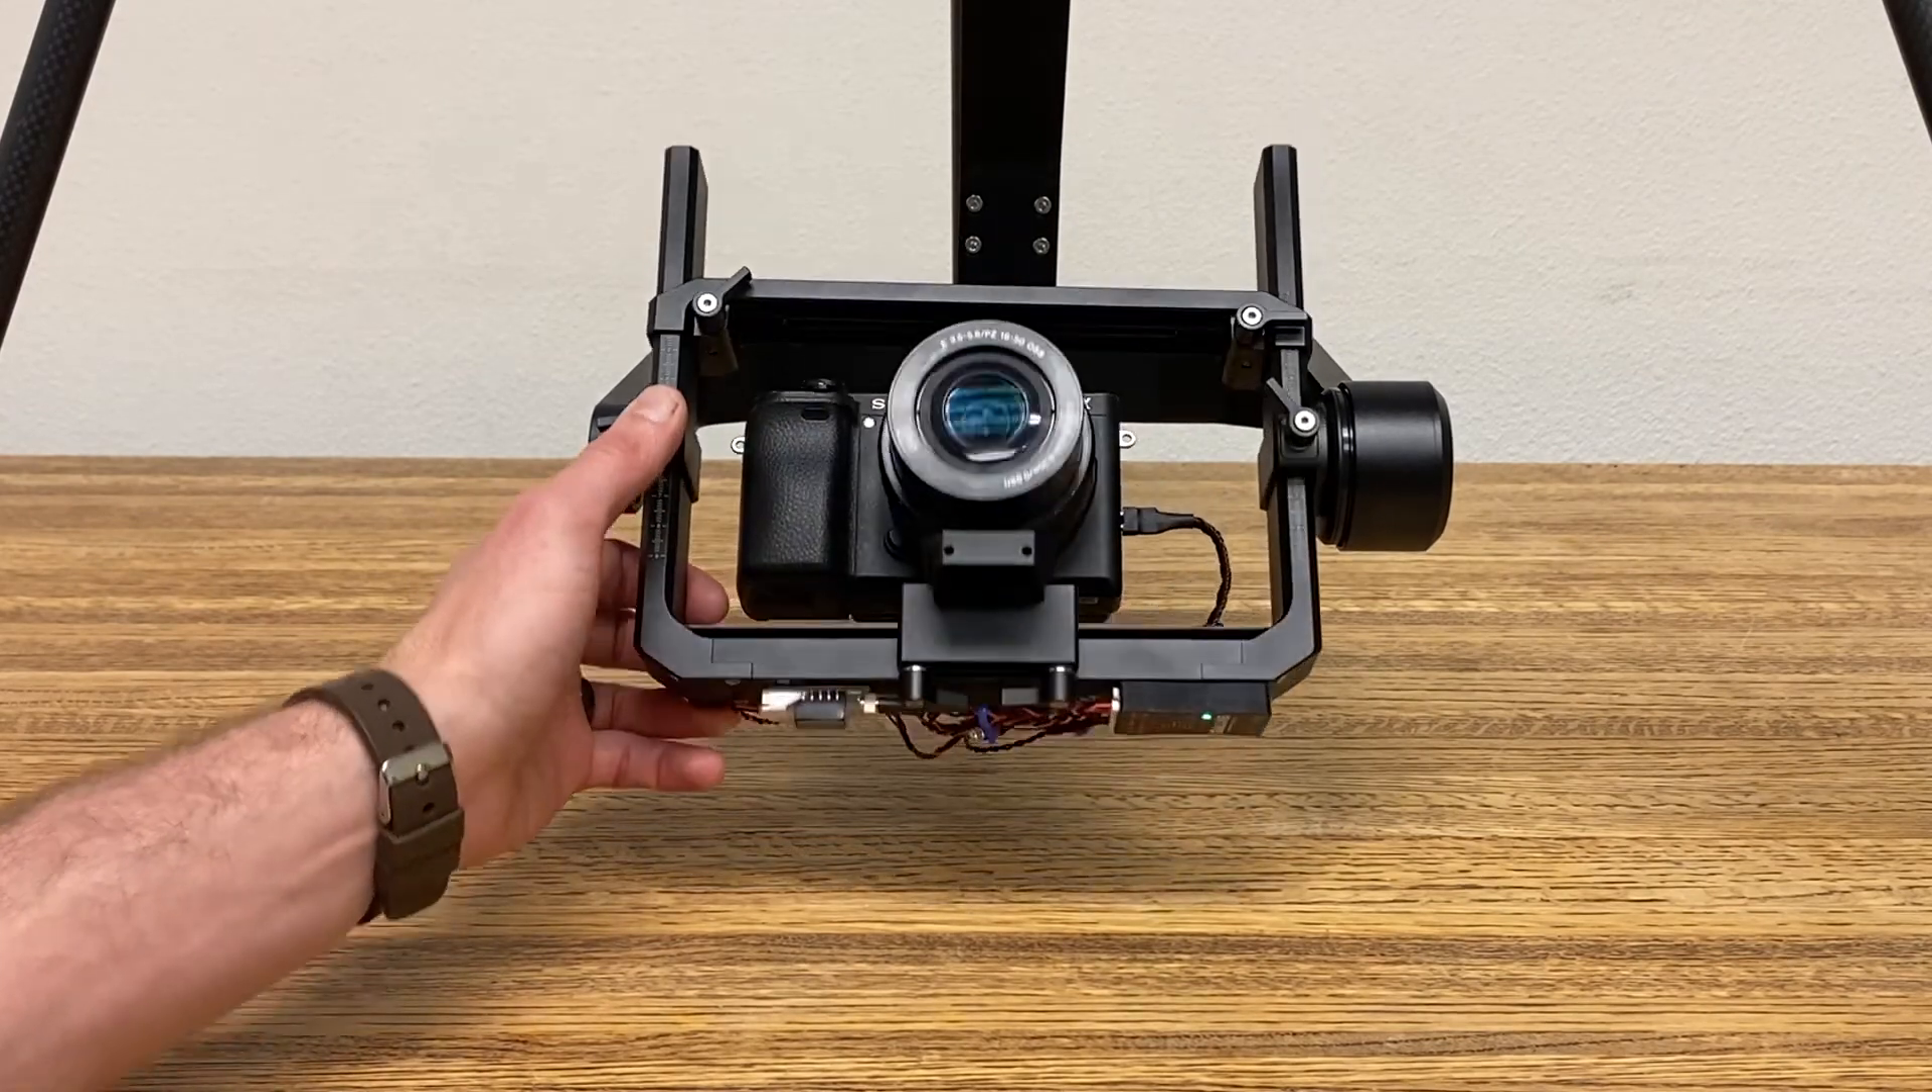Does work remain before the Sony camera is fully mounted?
No.